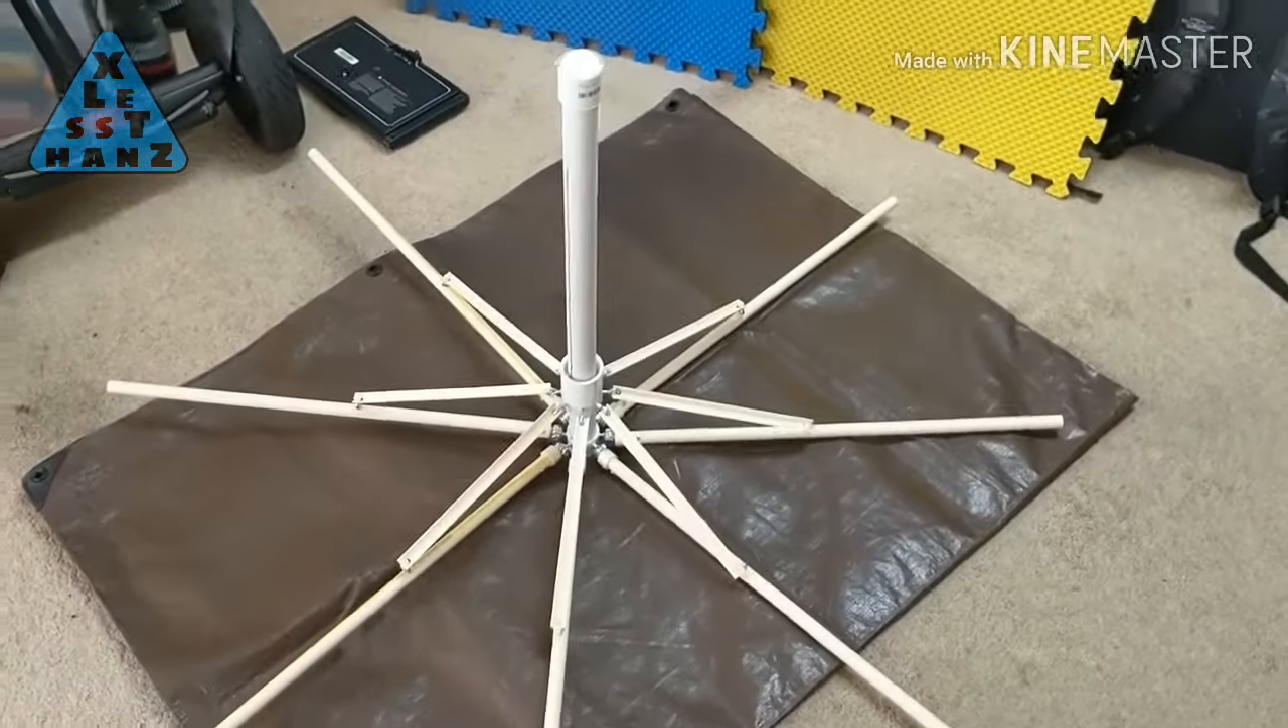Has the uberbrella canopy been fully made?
No.